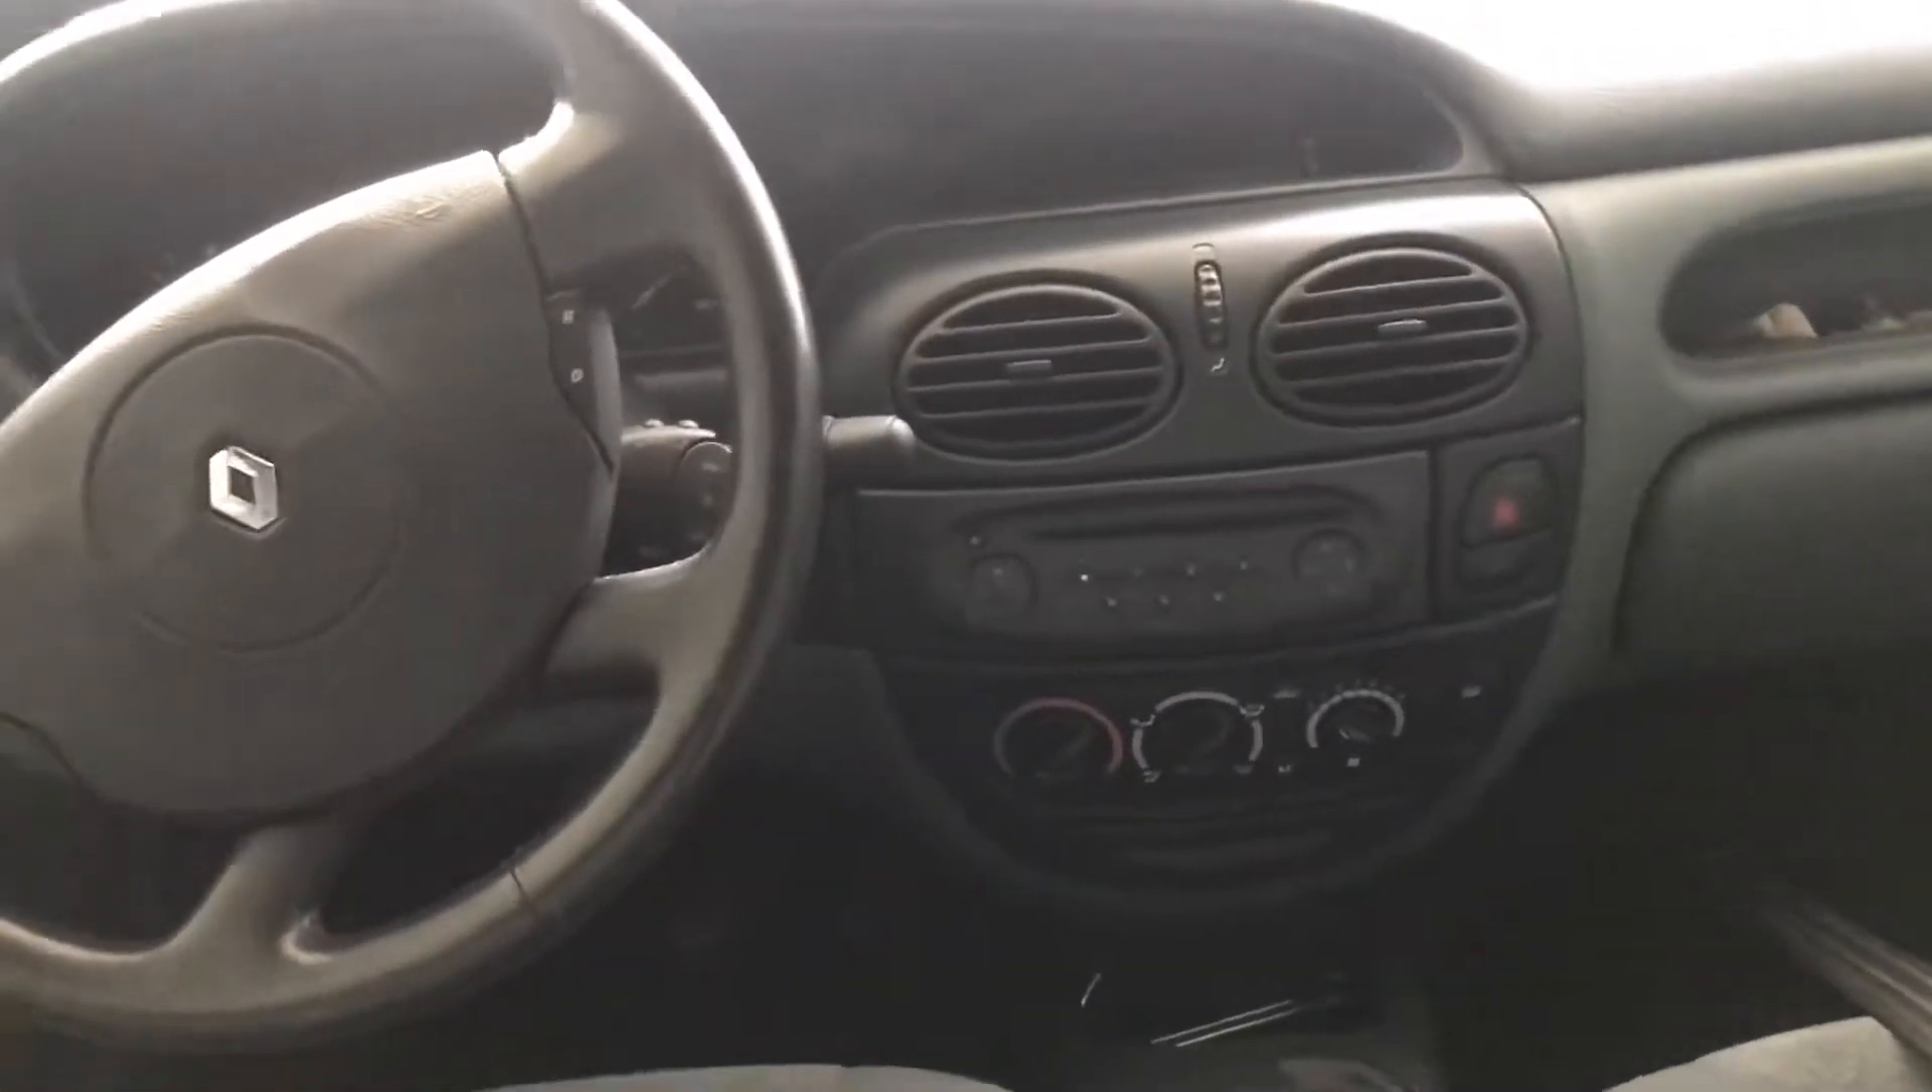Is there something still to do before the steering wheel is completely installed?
No.